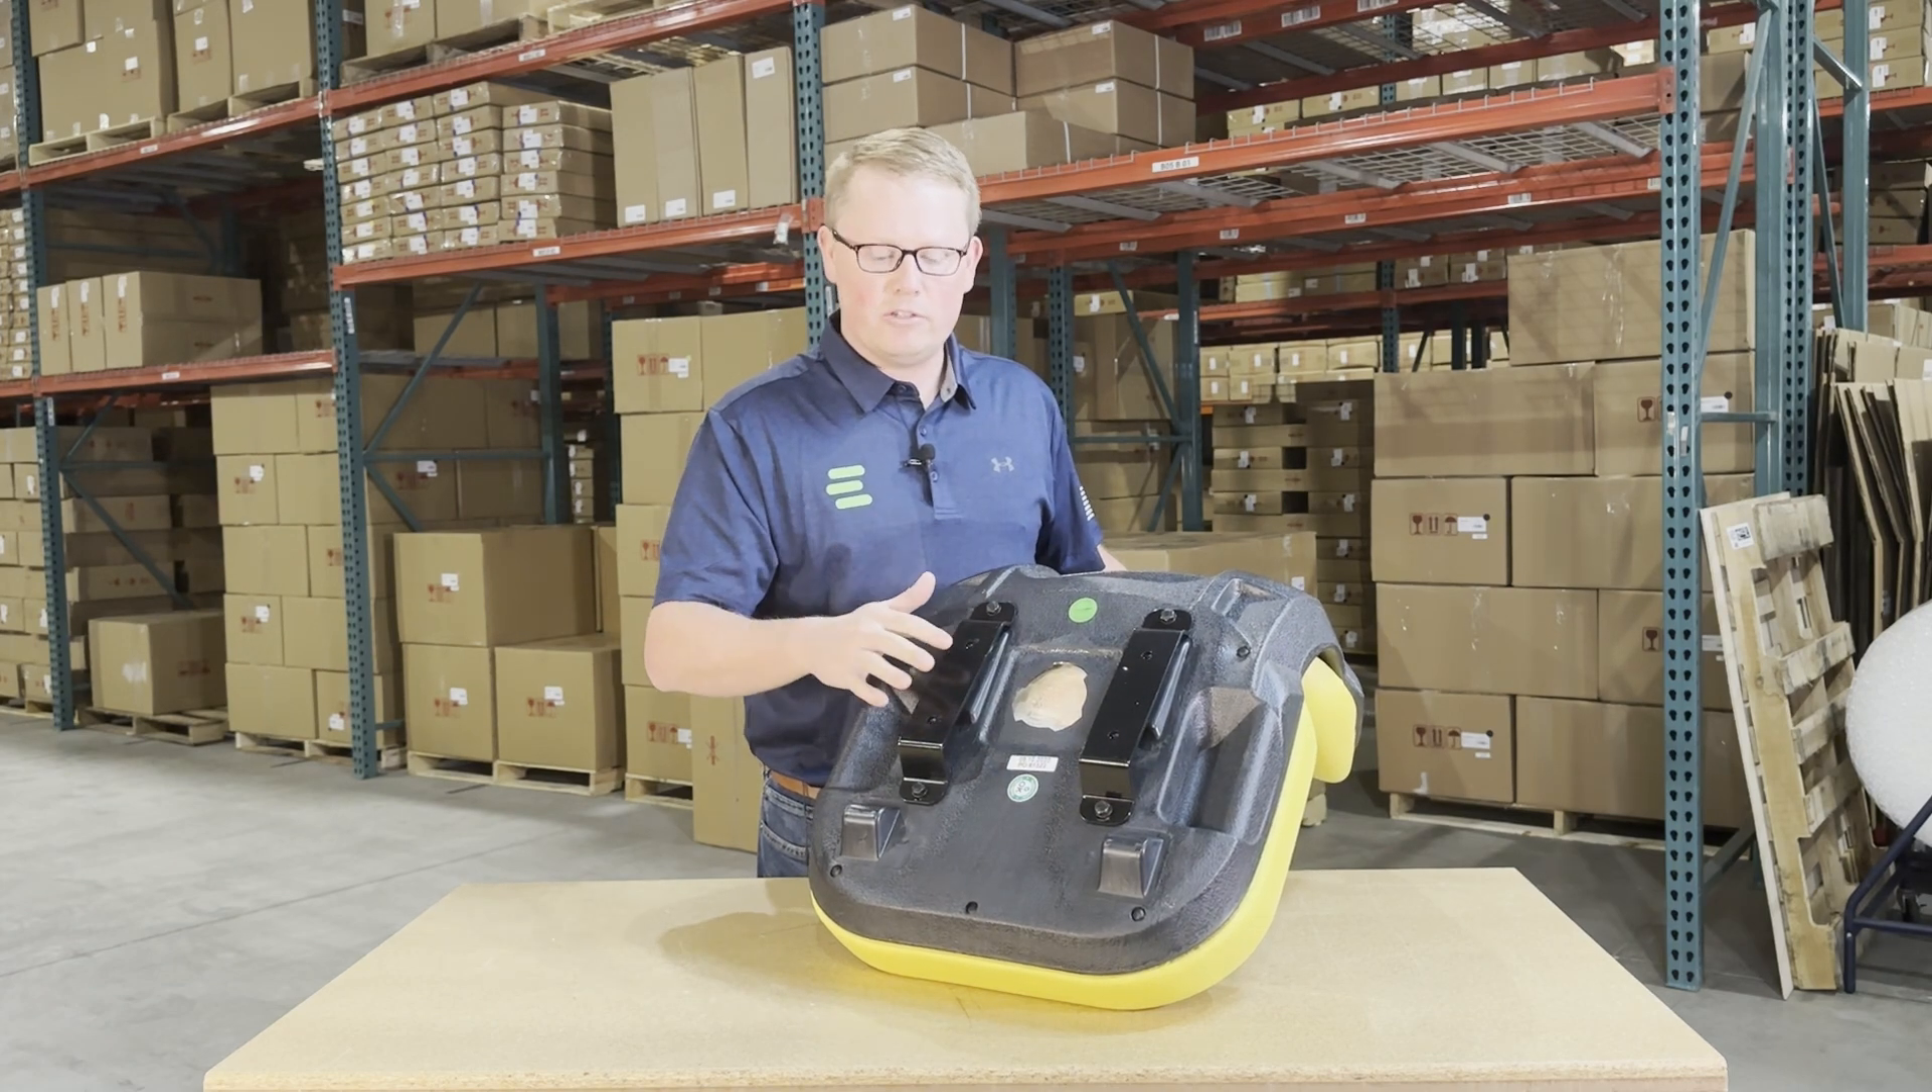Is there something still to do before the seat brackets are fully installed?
No.